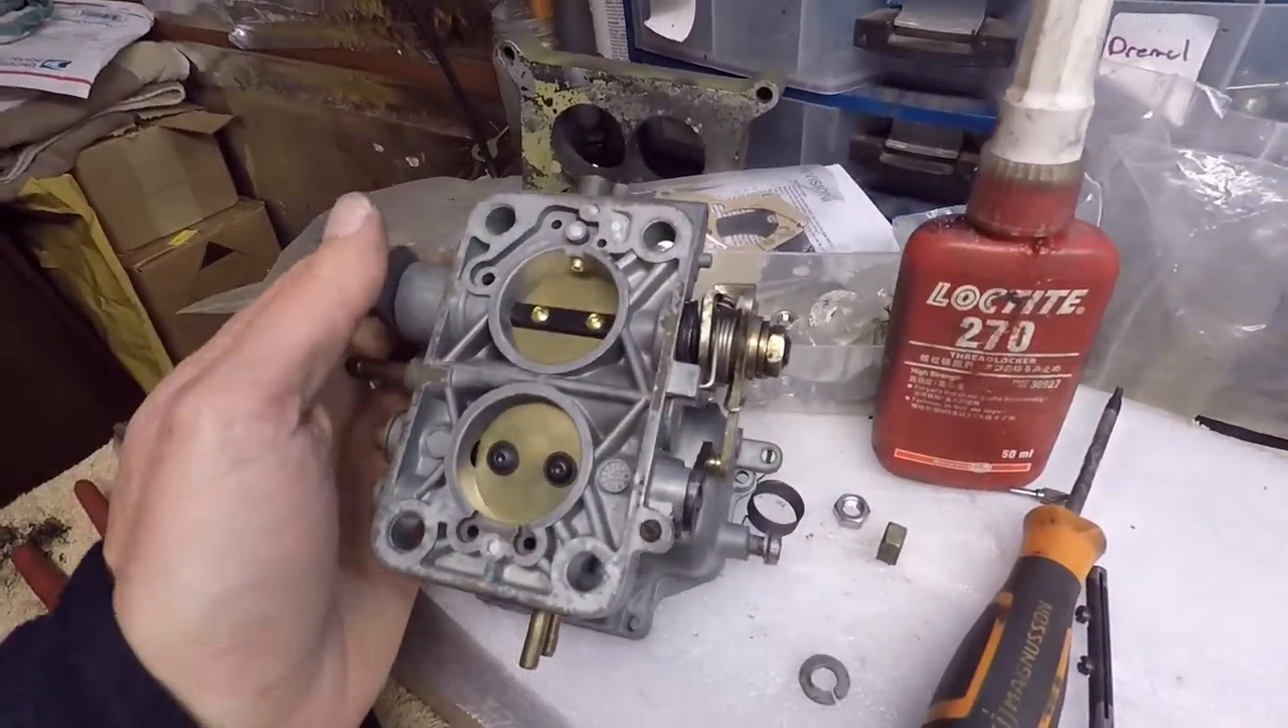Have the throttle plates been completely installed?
Yes.